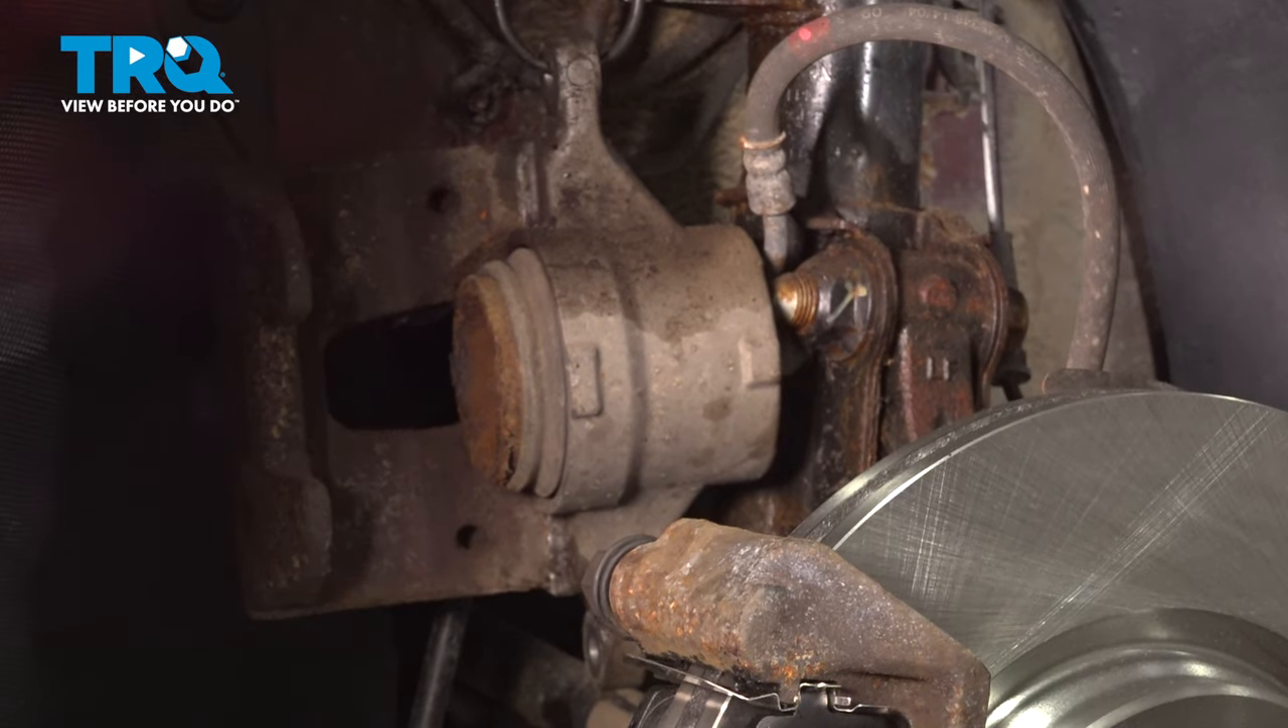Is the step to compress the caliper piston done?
No.